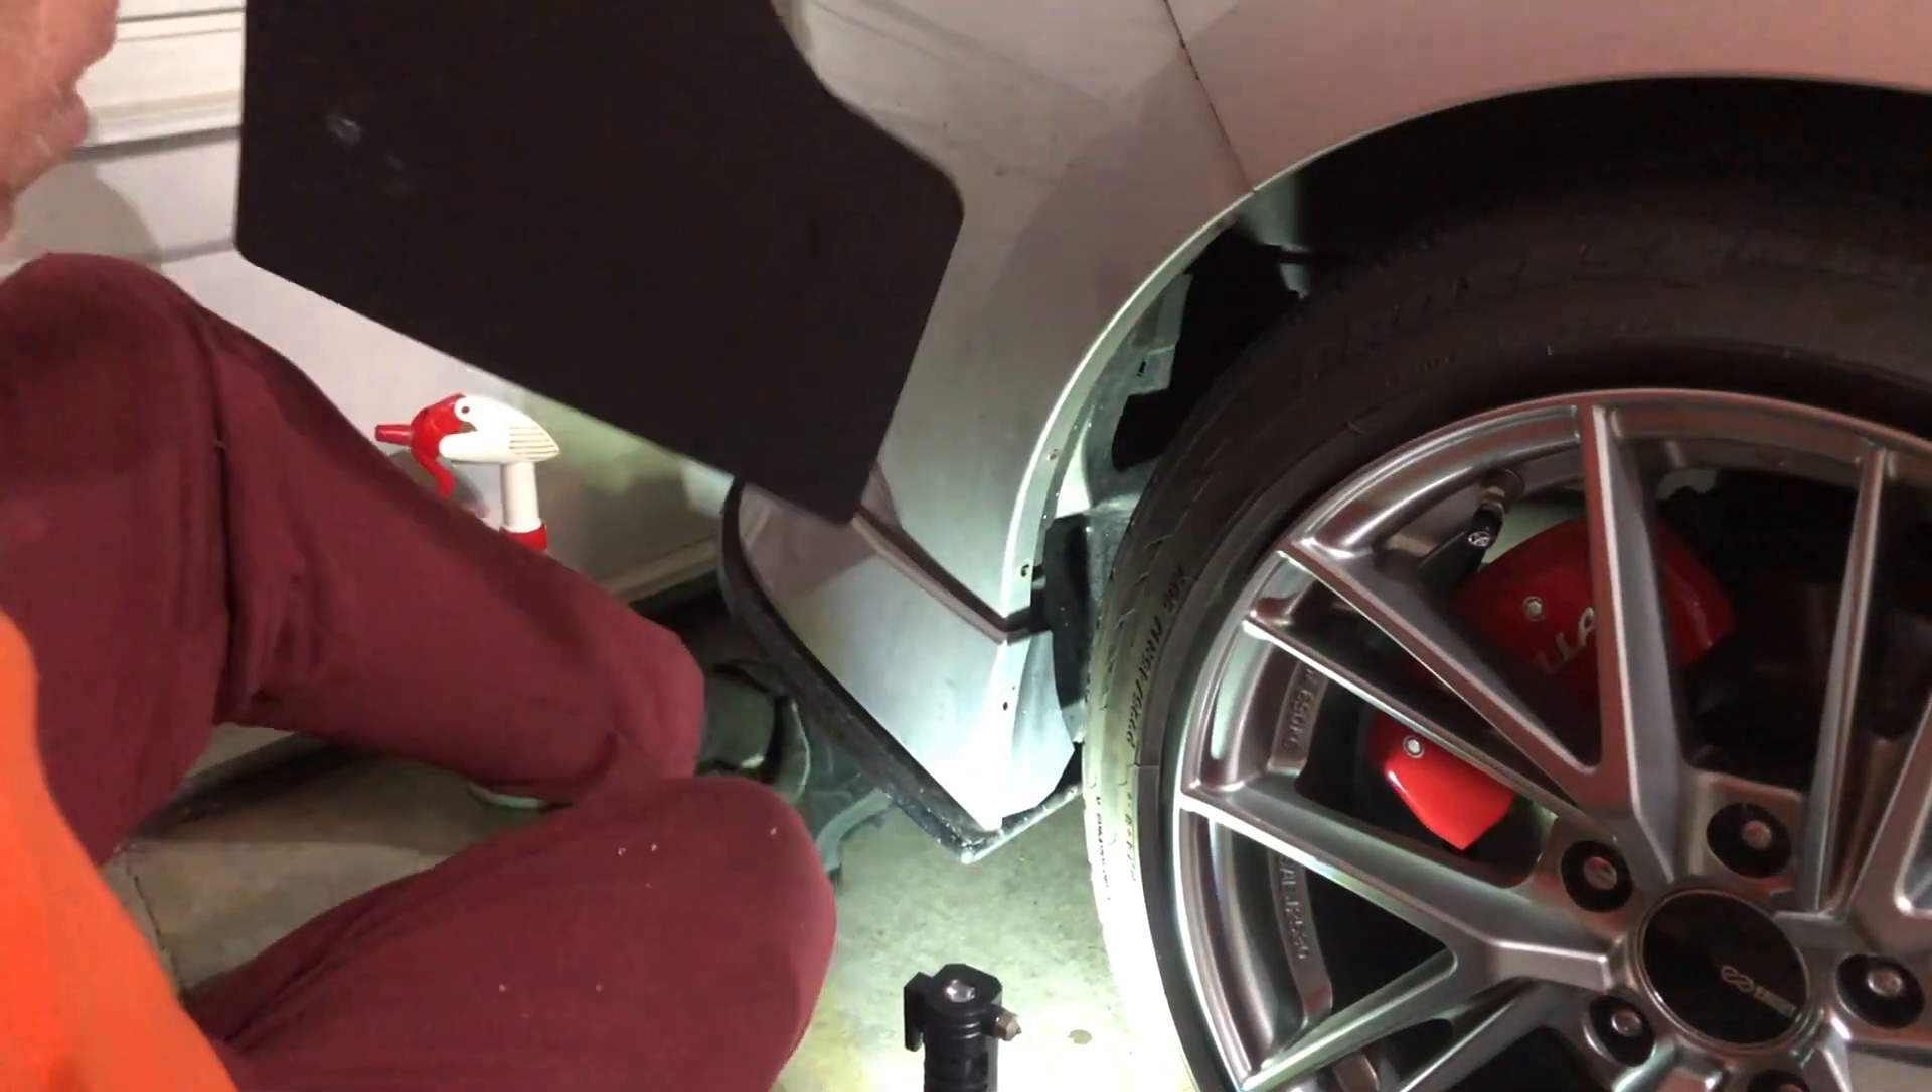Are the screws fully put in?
No.